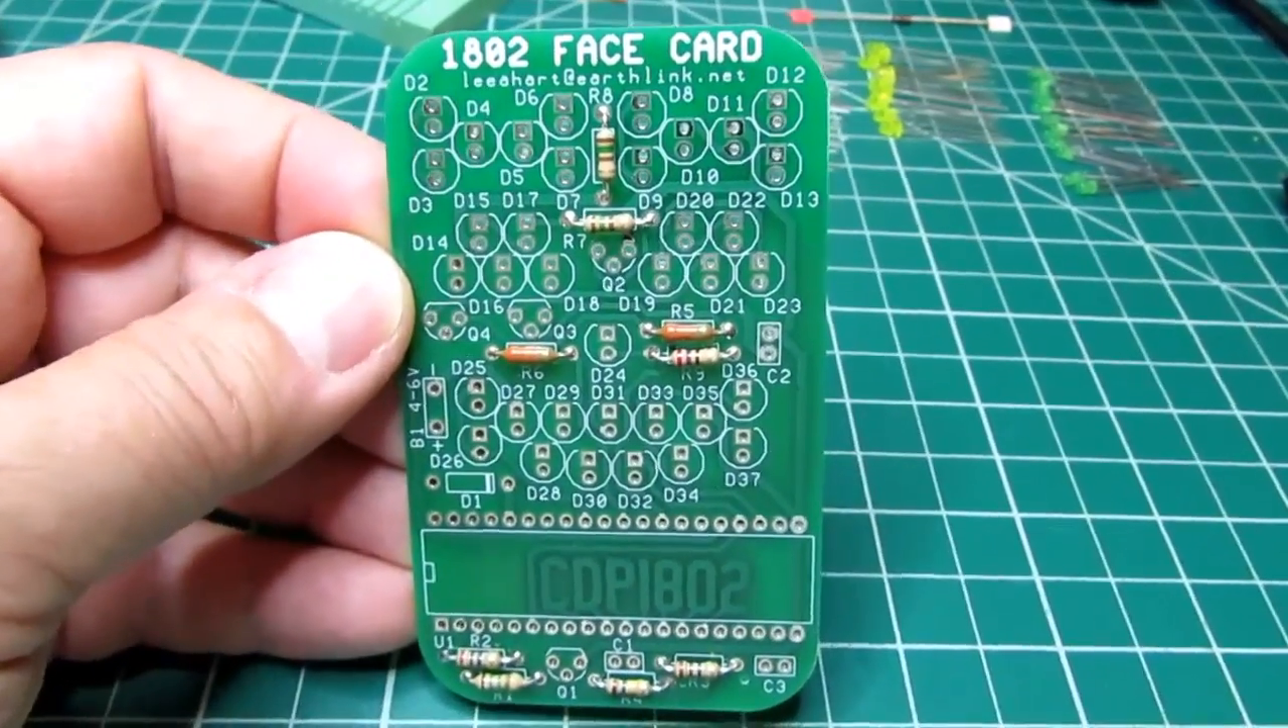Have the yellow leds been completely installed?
No.